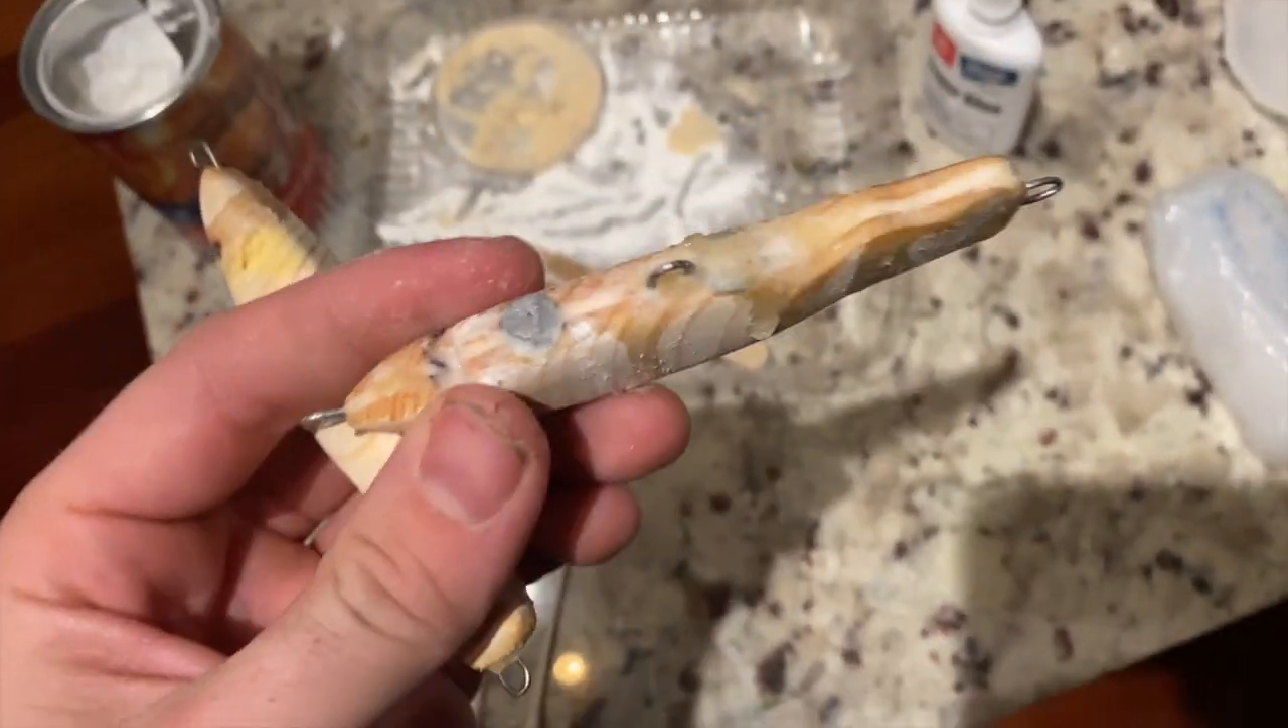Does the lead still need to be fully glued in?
No.